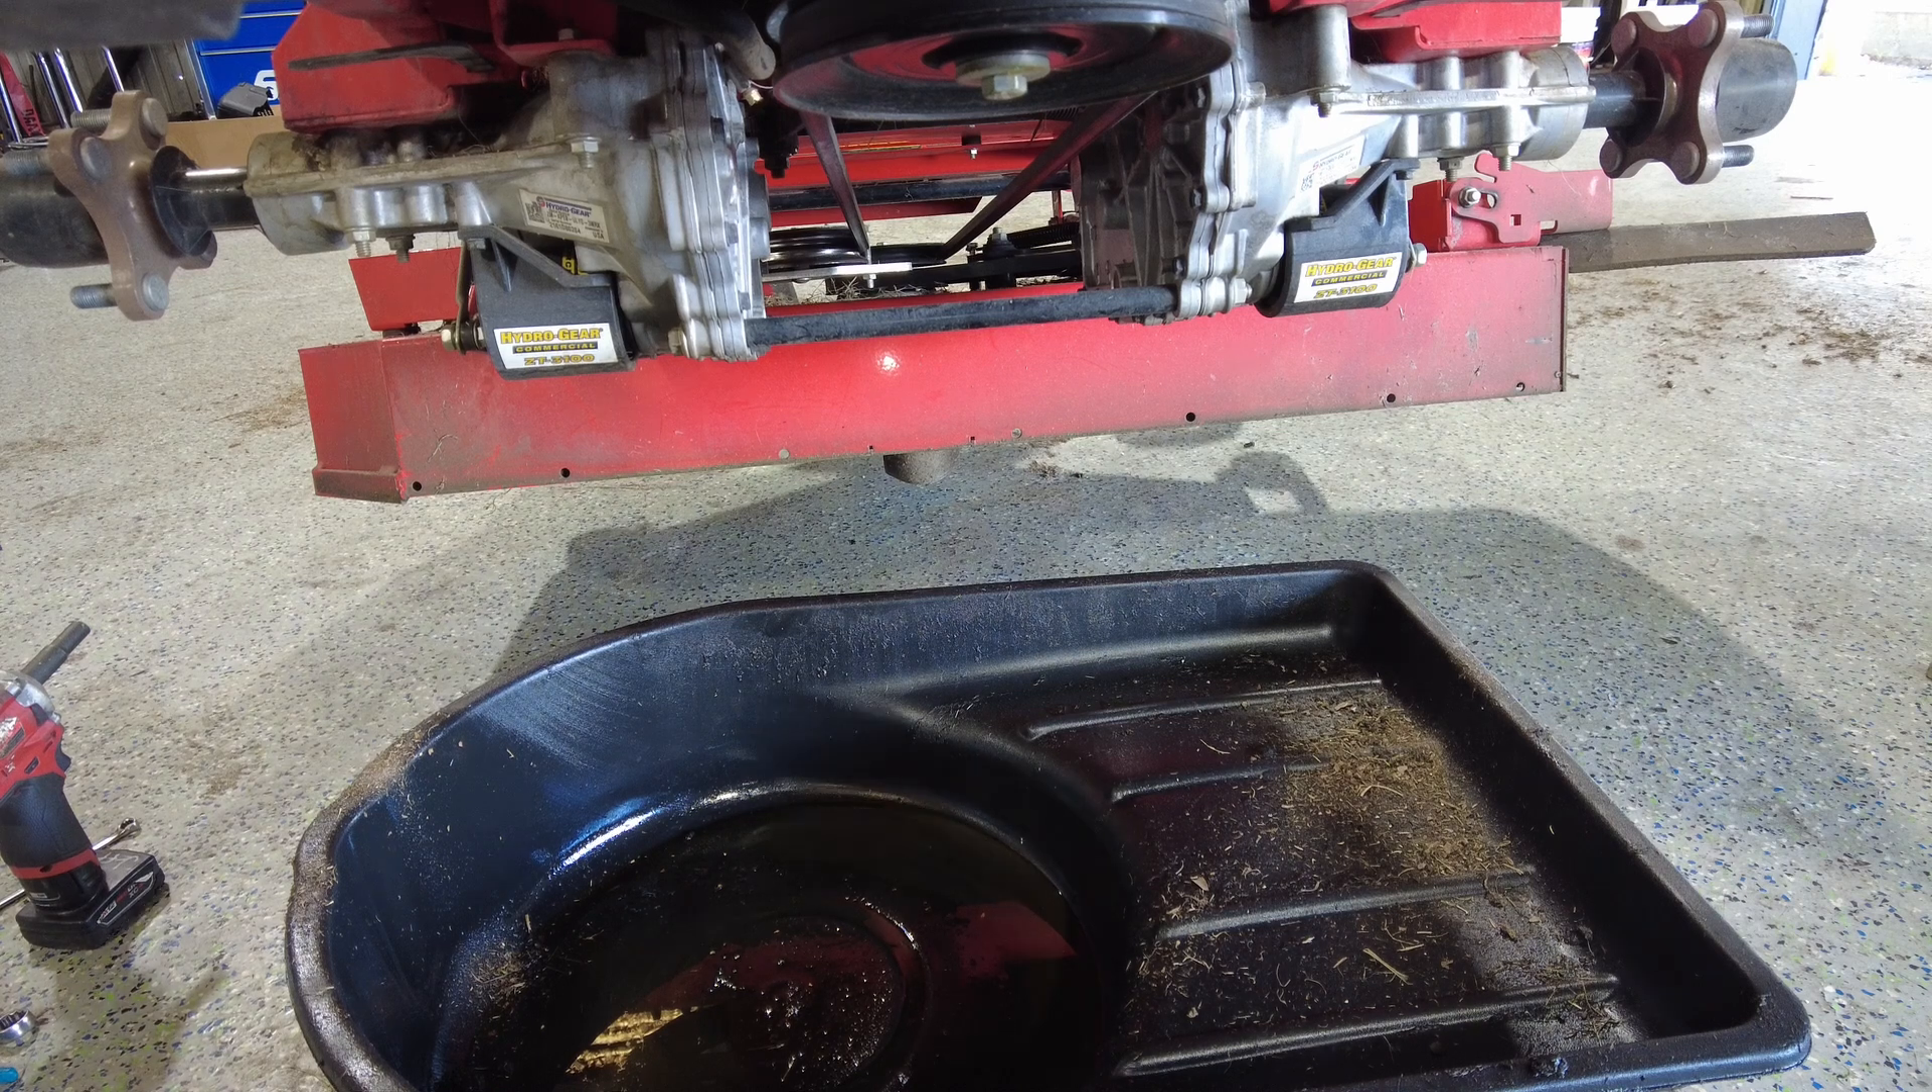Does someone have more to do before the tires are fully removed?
No.